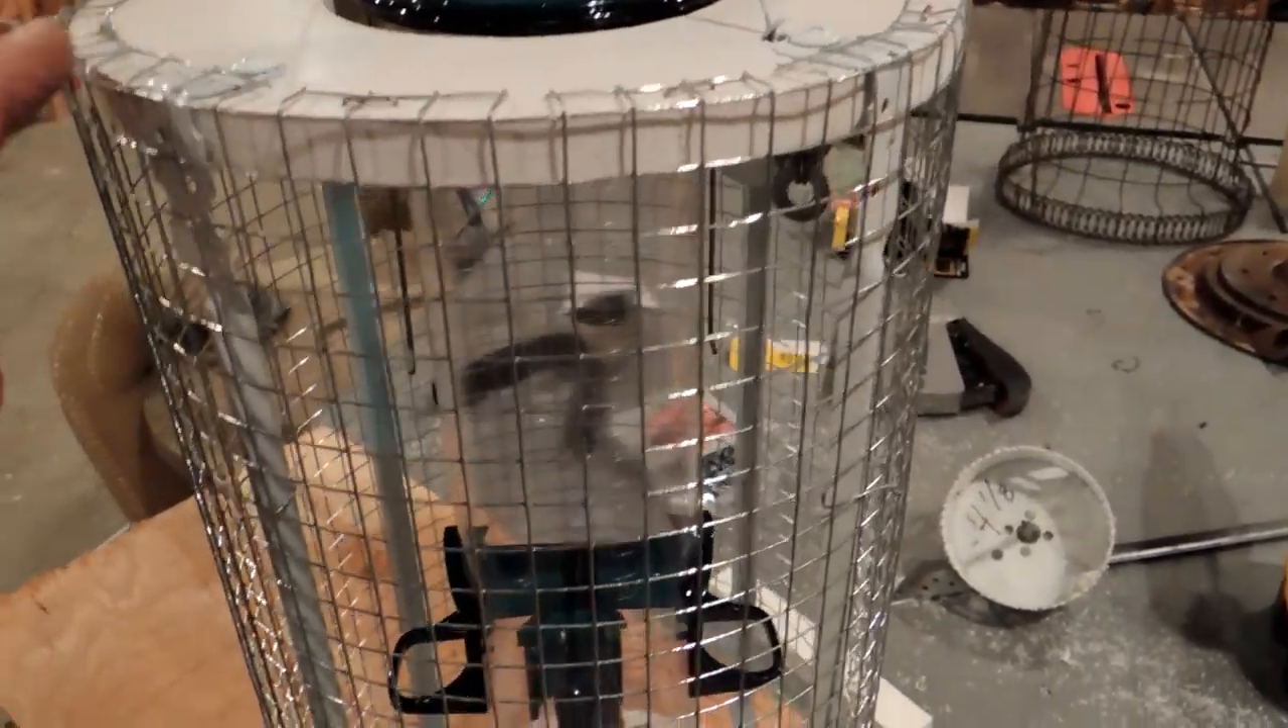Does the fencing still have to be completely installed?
No.